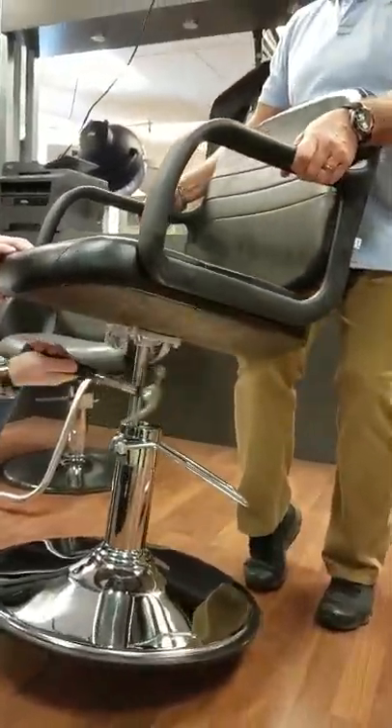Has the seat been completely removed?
No.